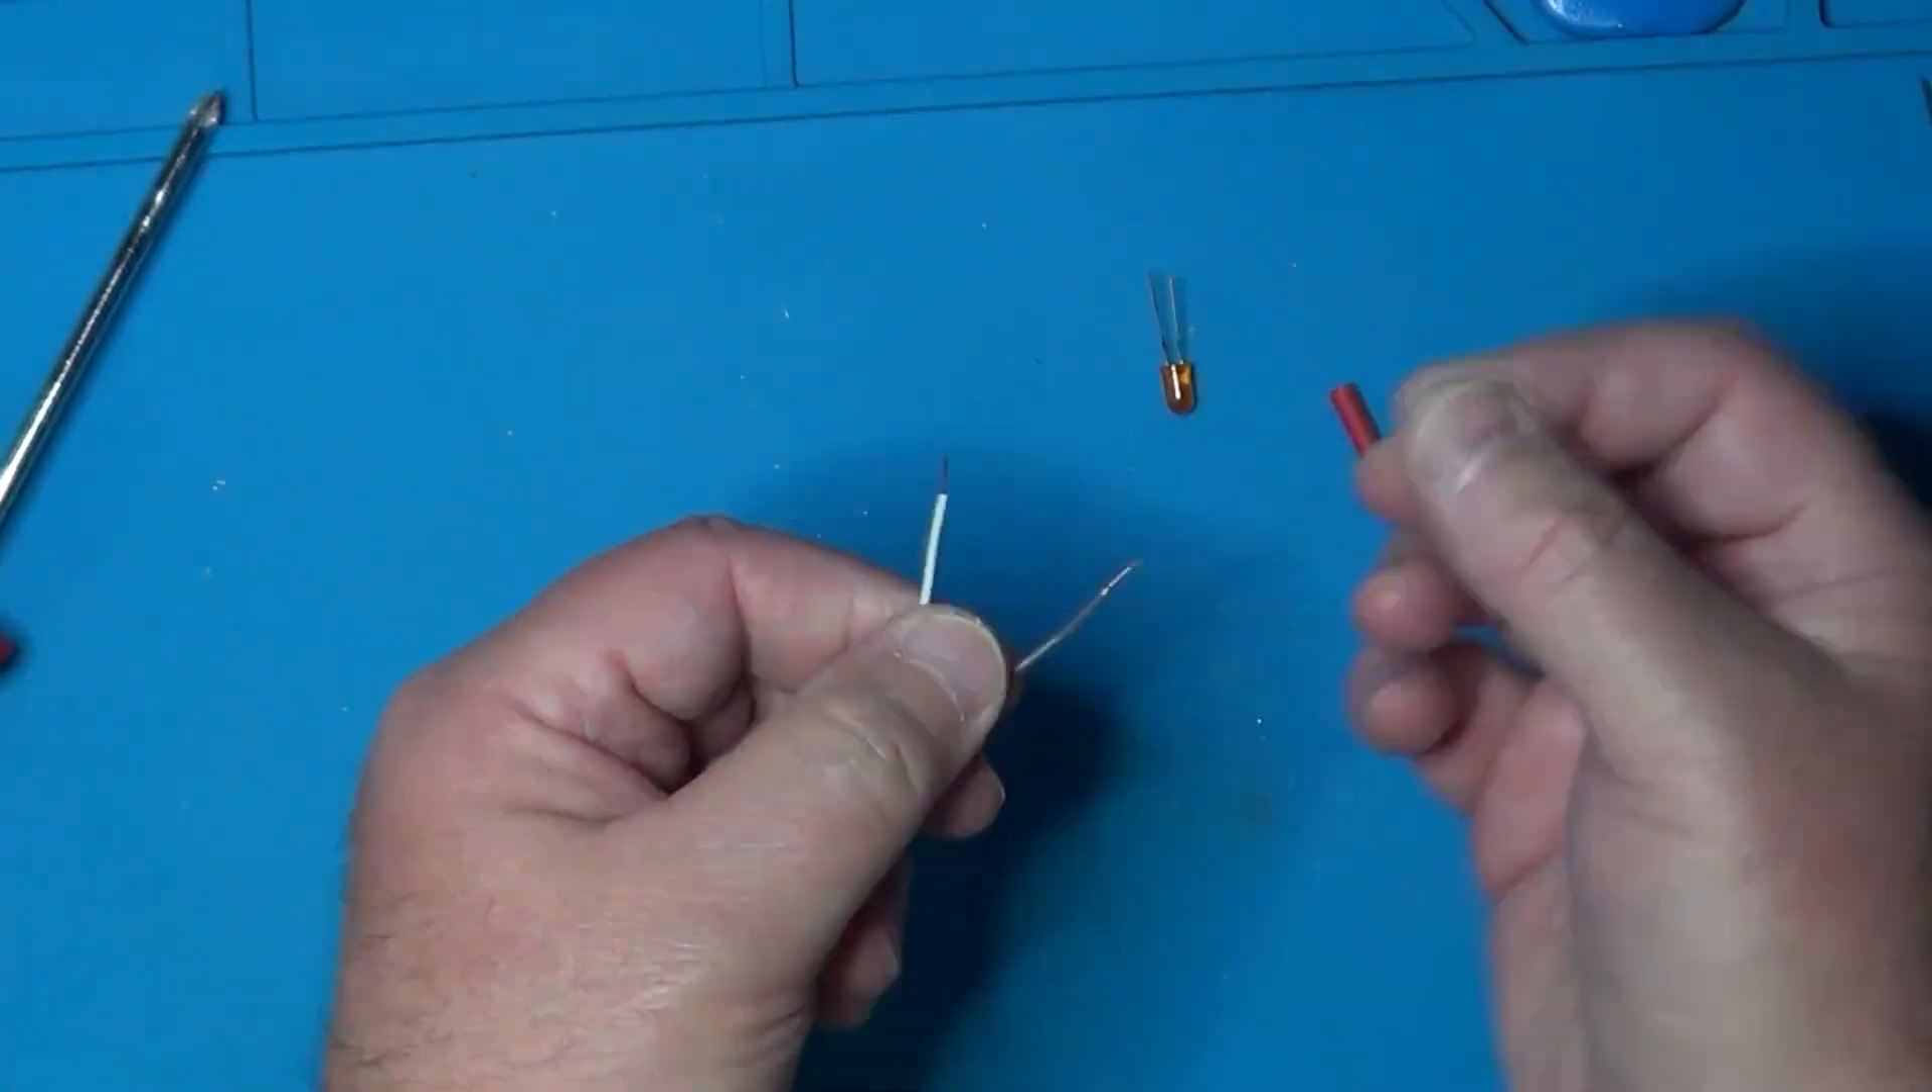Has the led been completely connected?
No.